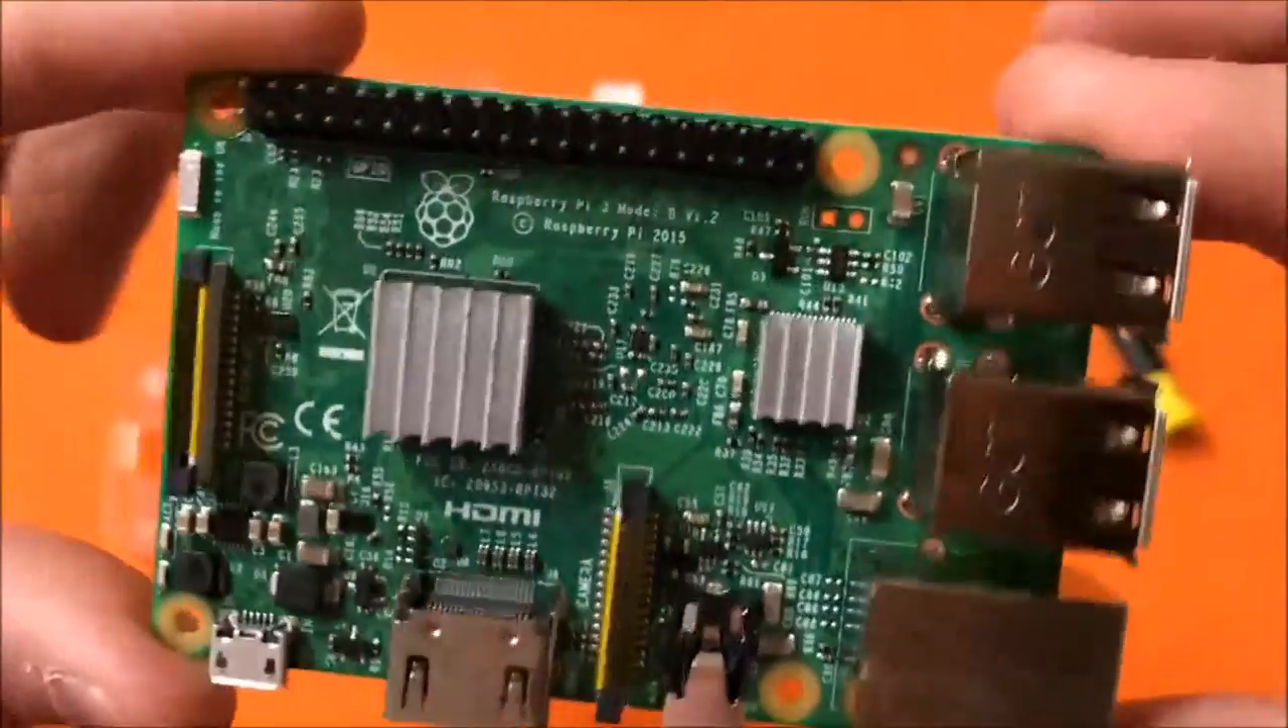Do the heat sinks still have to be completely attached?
No.